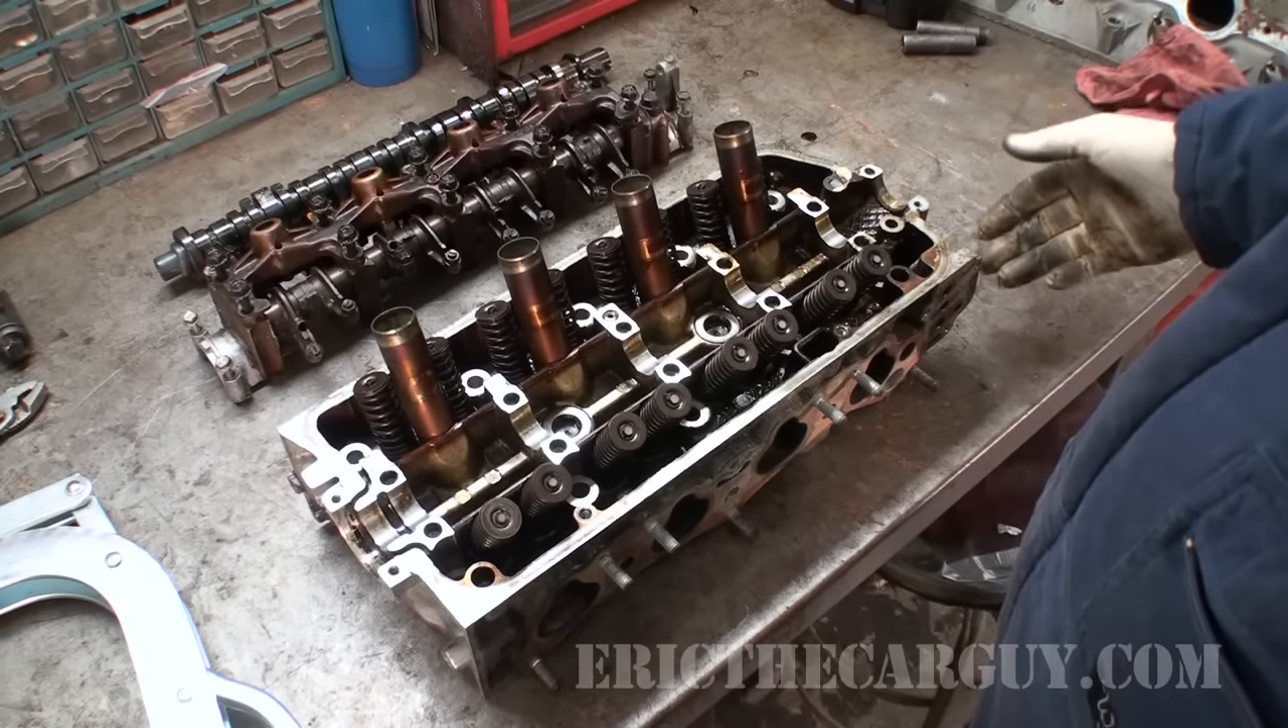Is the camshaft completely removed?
Yes.